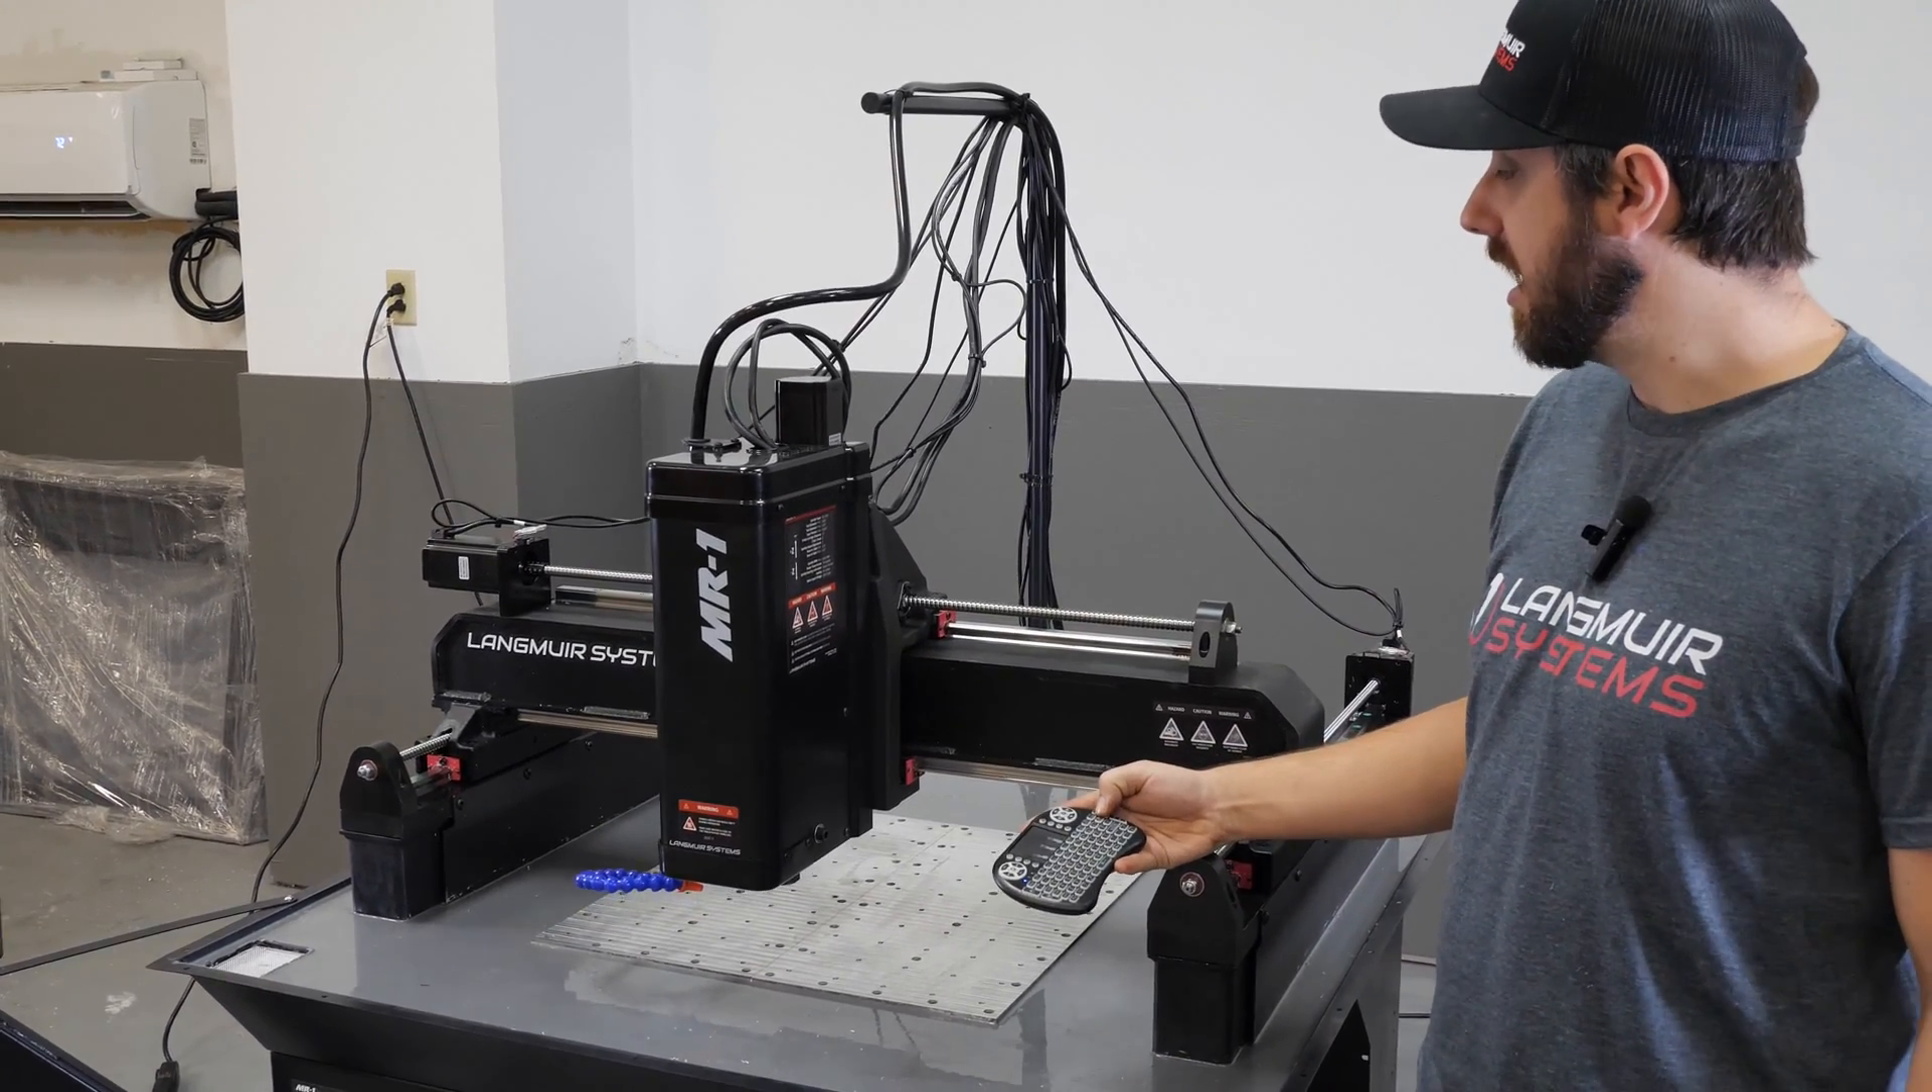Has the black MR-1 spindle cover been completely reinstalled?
Yes.